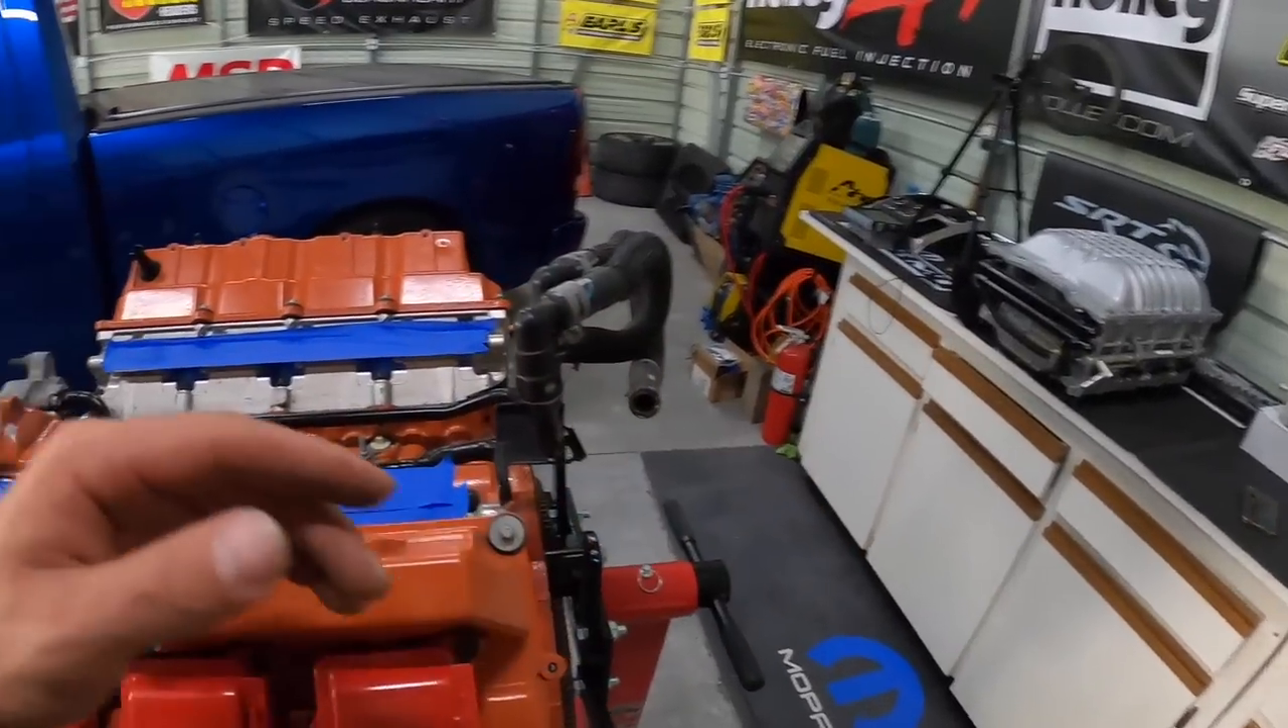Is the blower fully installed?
No.